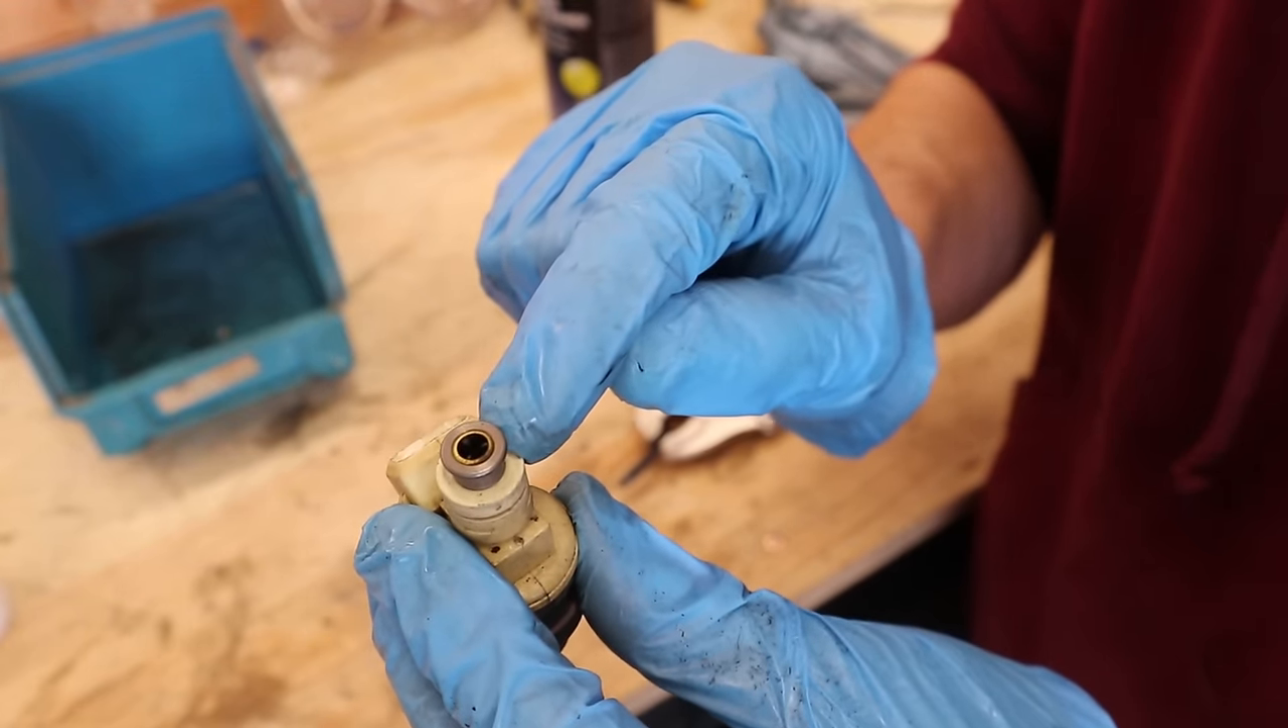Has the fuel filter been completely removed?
No.